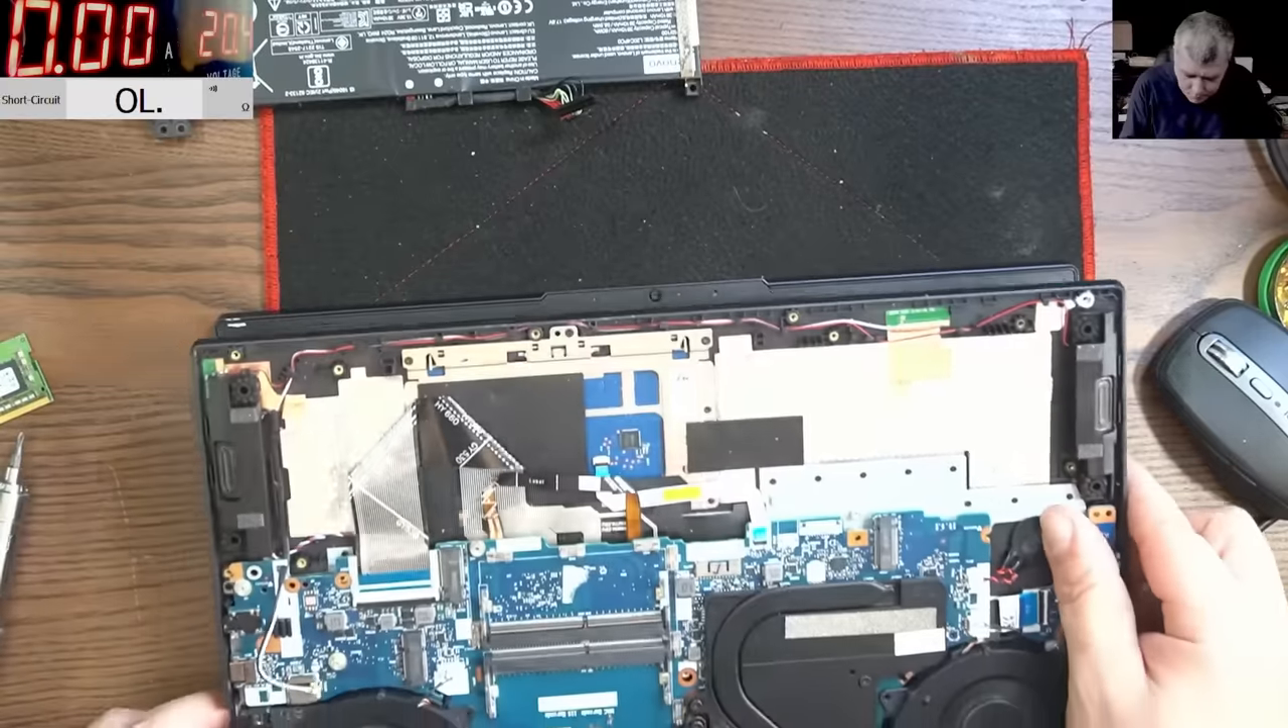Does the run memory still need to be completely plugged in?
Yes.